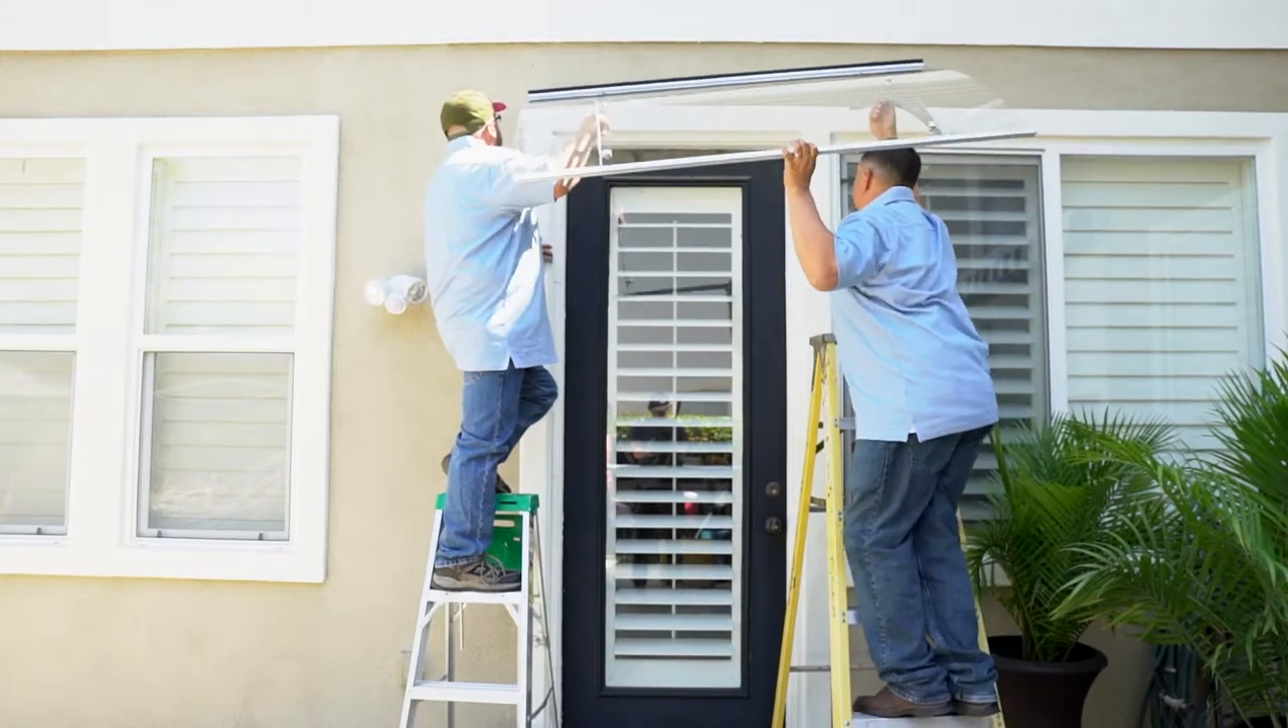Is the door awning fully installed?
No.